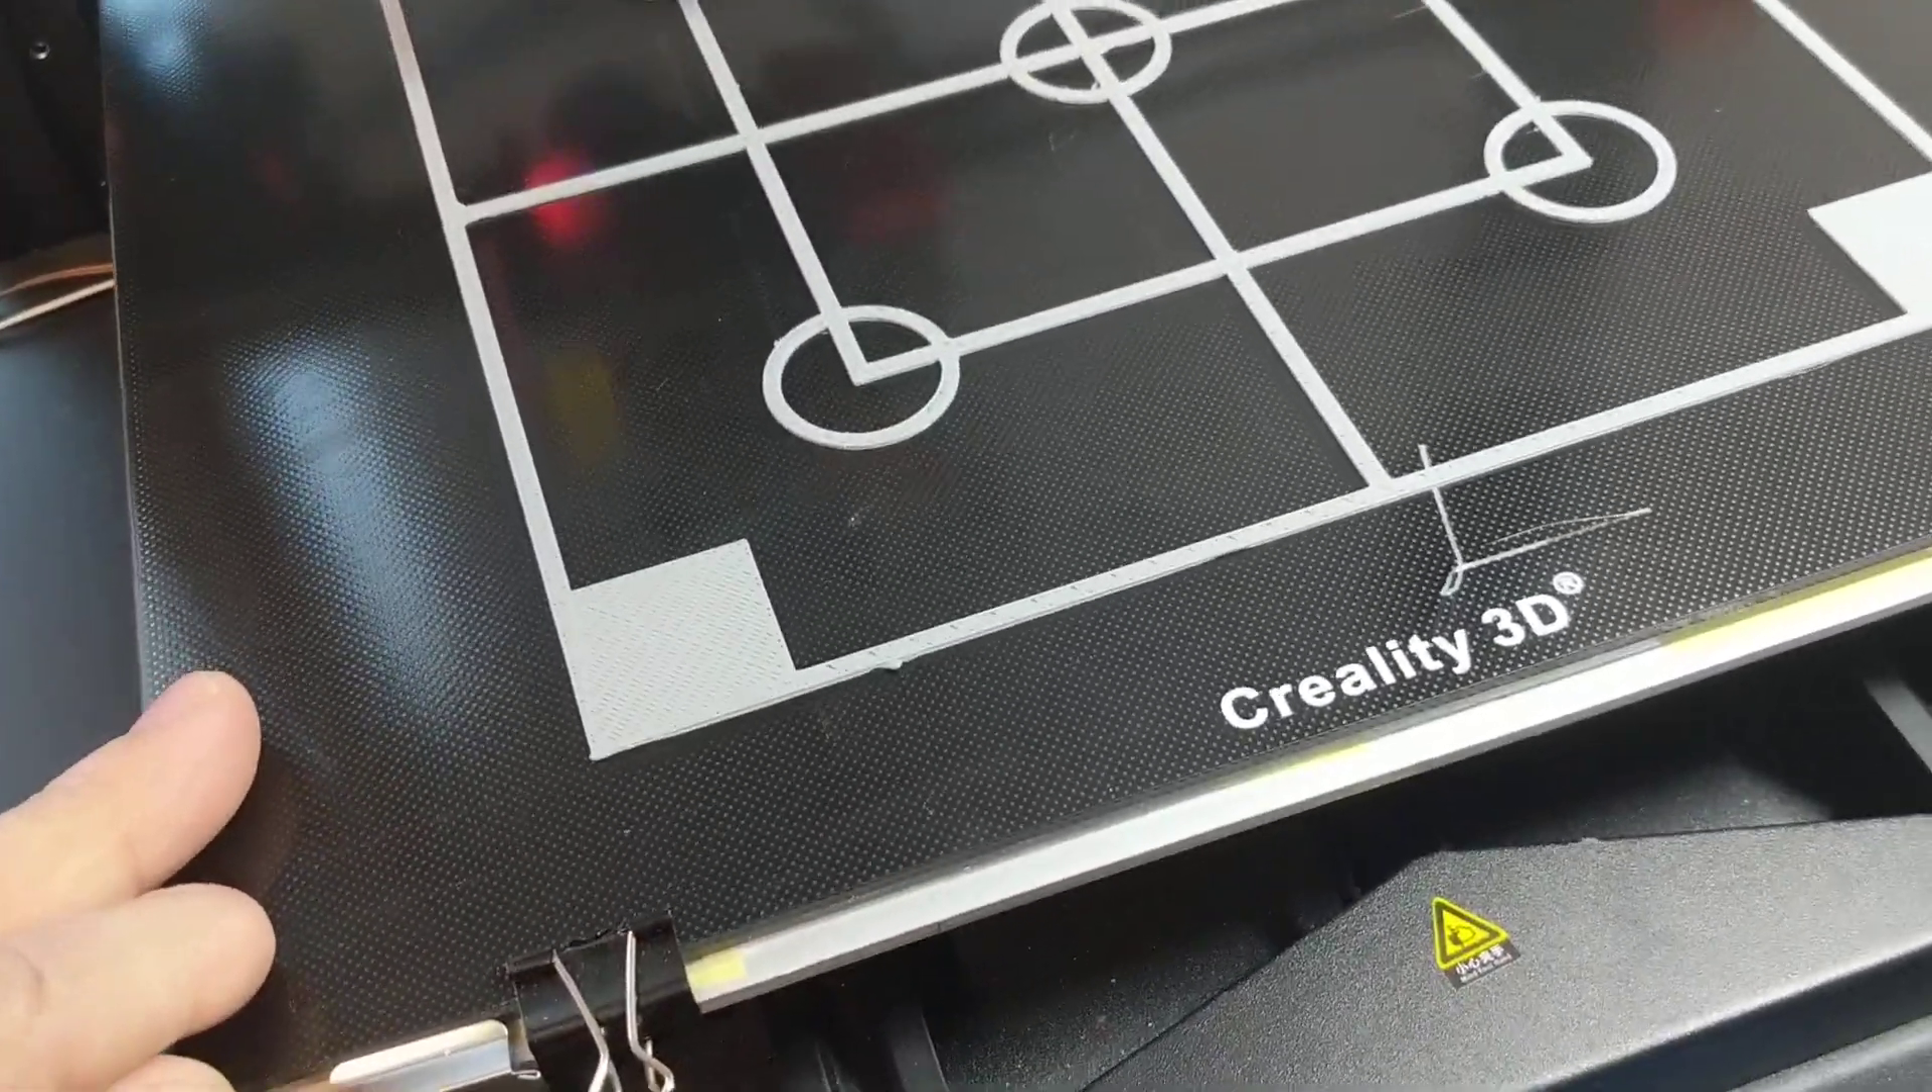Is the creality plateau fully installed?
Yes.